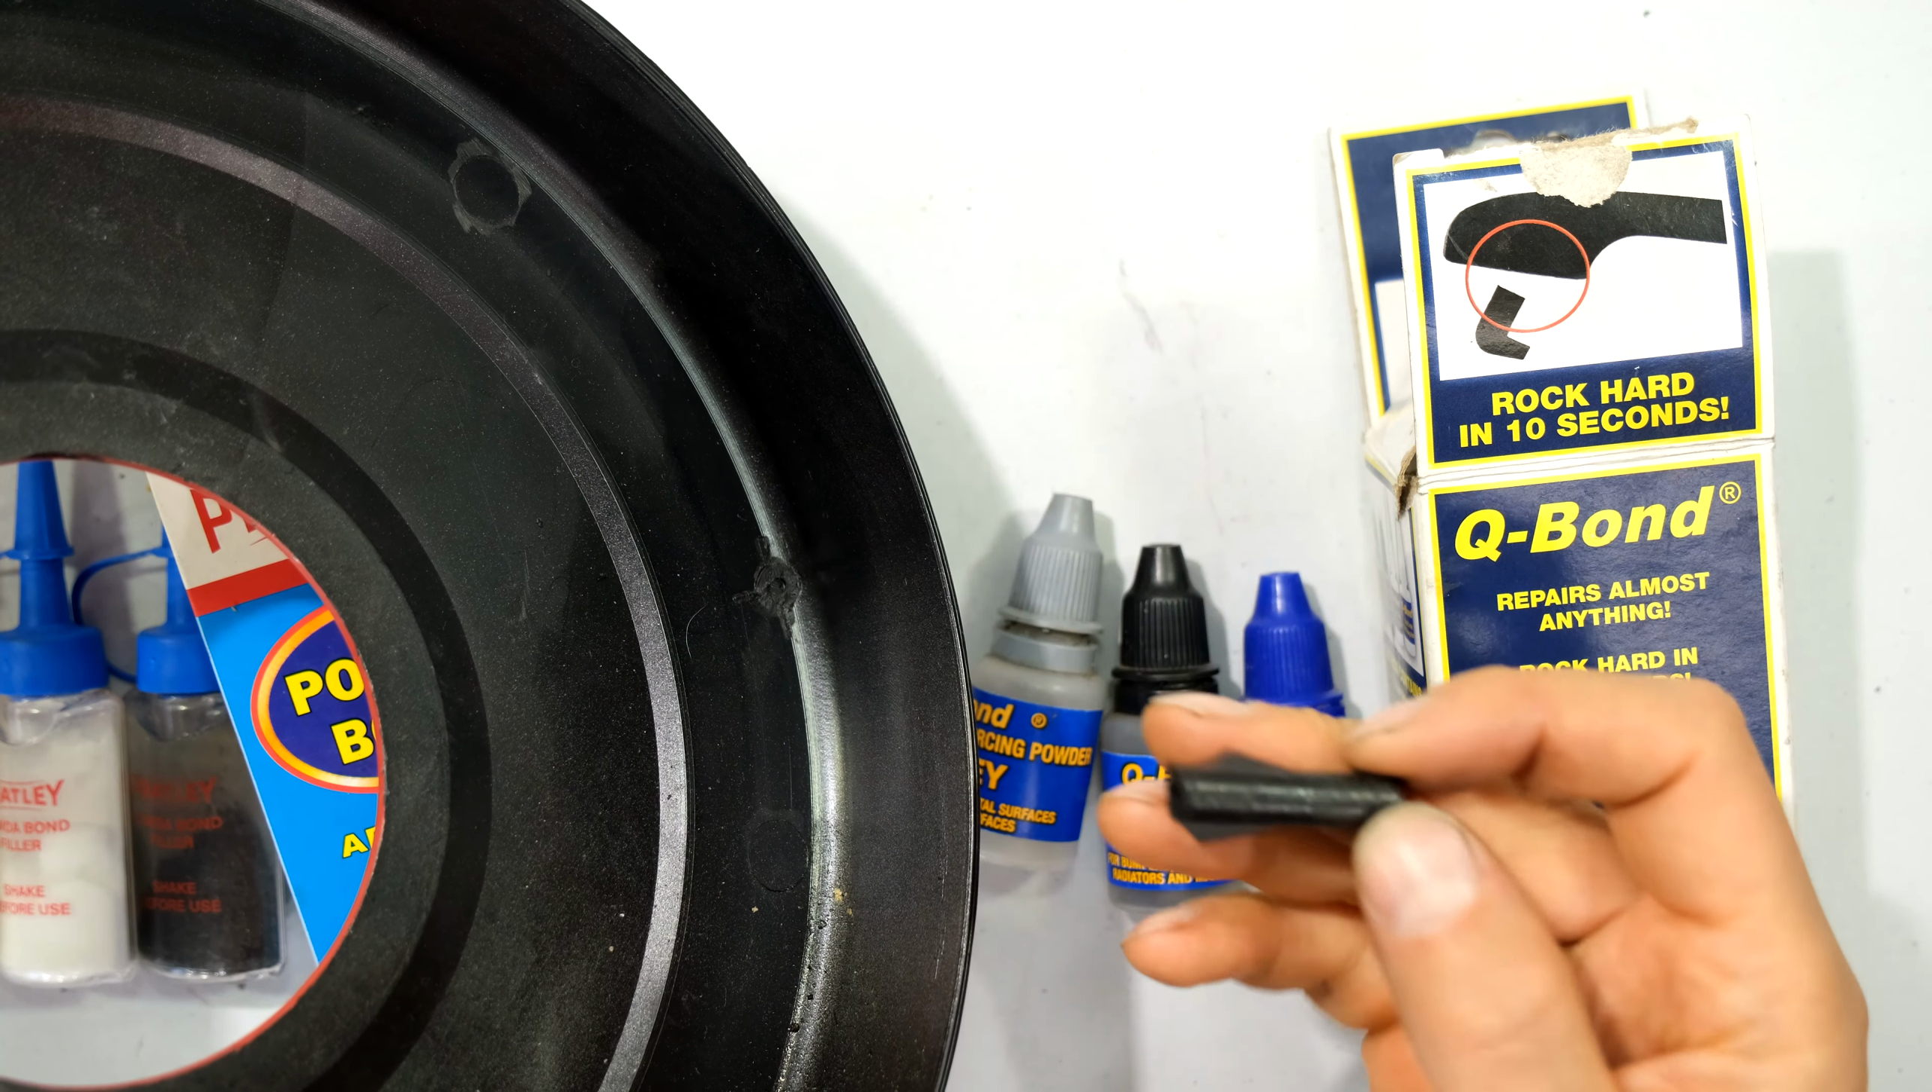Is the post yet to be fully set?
Yes.